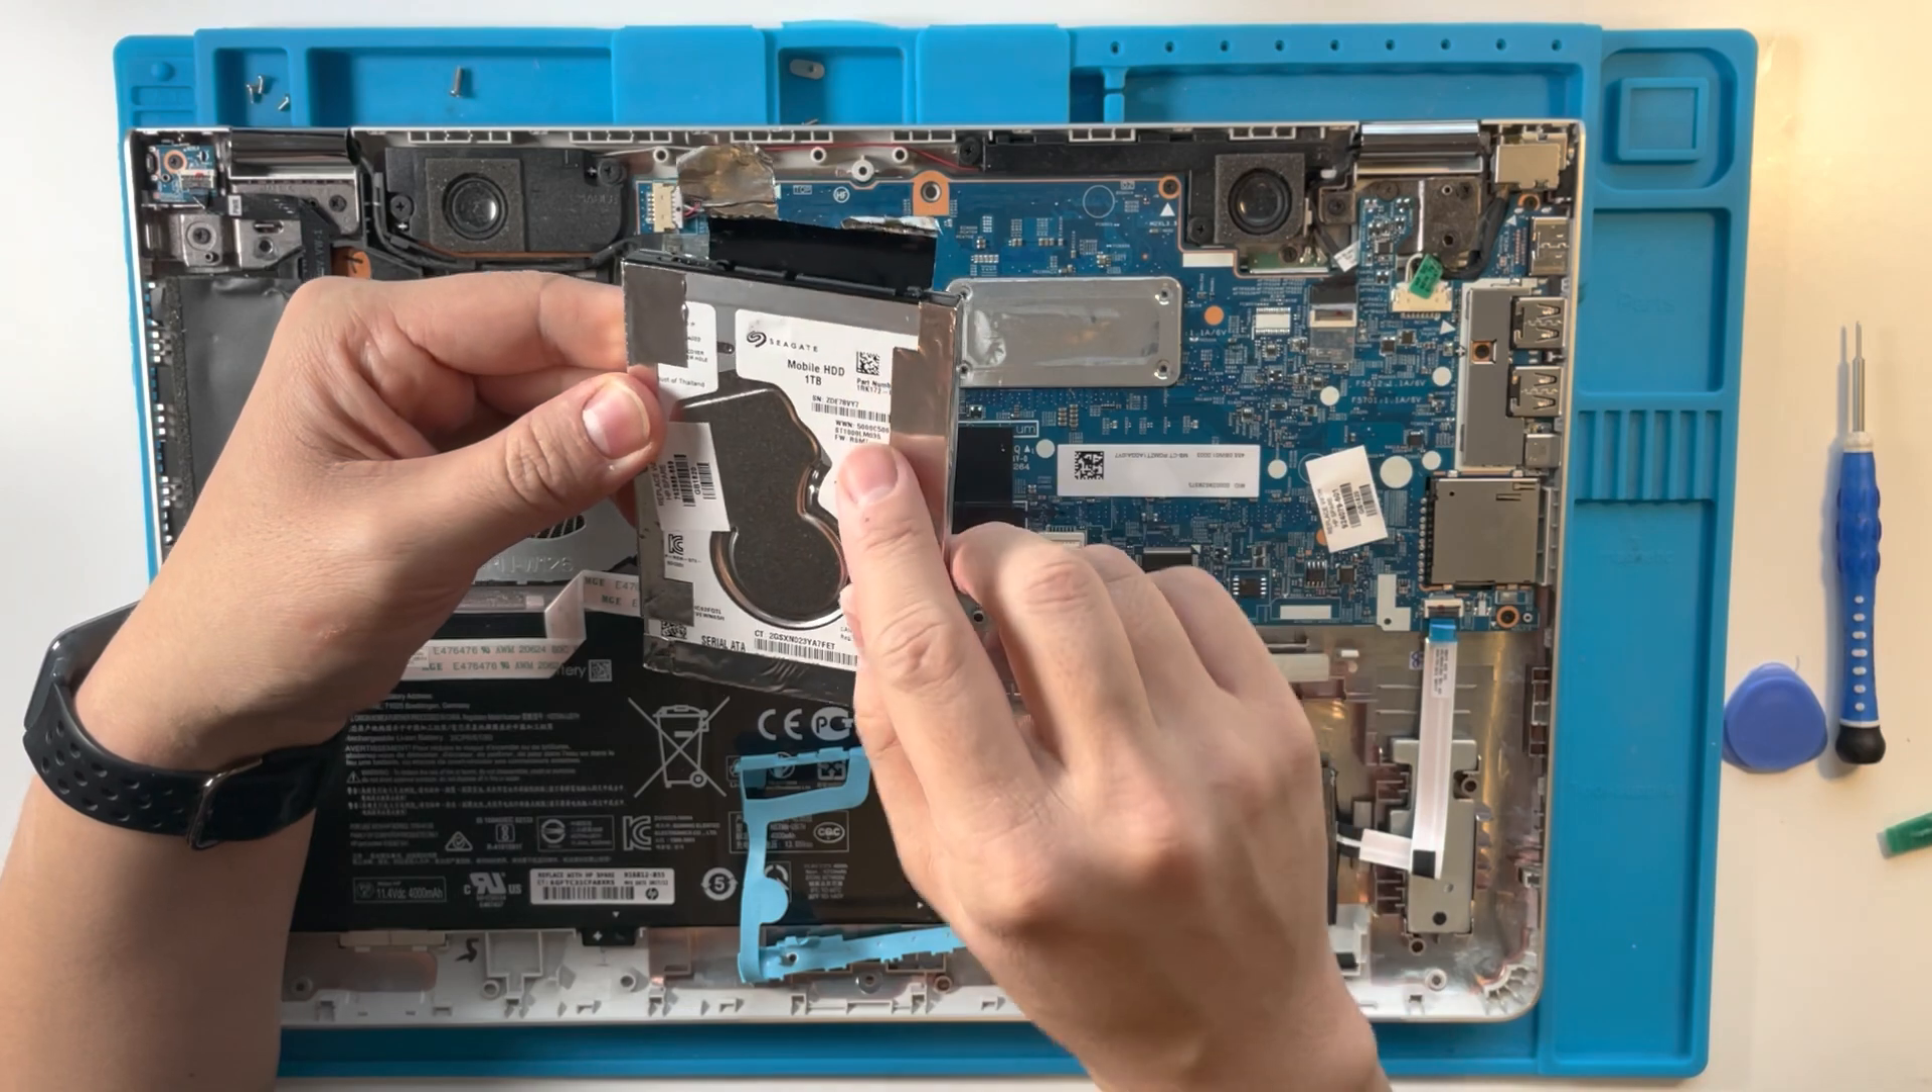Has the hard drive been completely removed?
Yes.